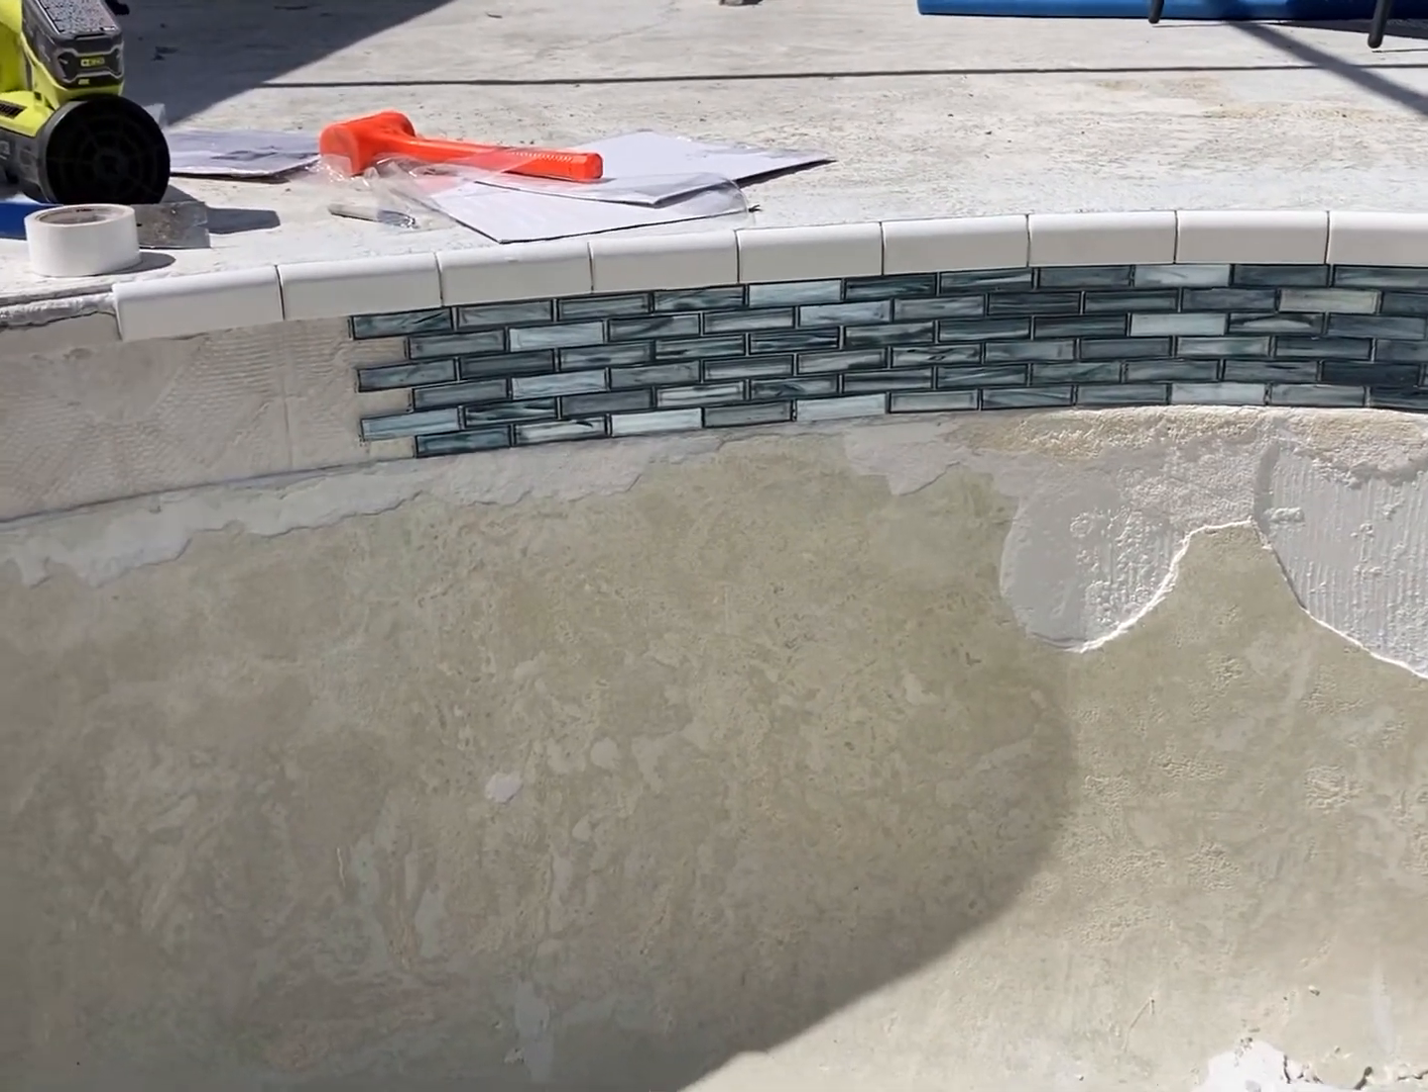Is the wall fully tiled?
No.